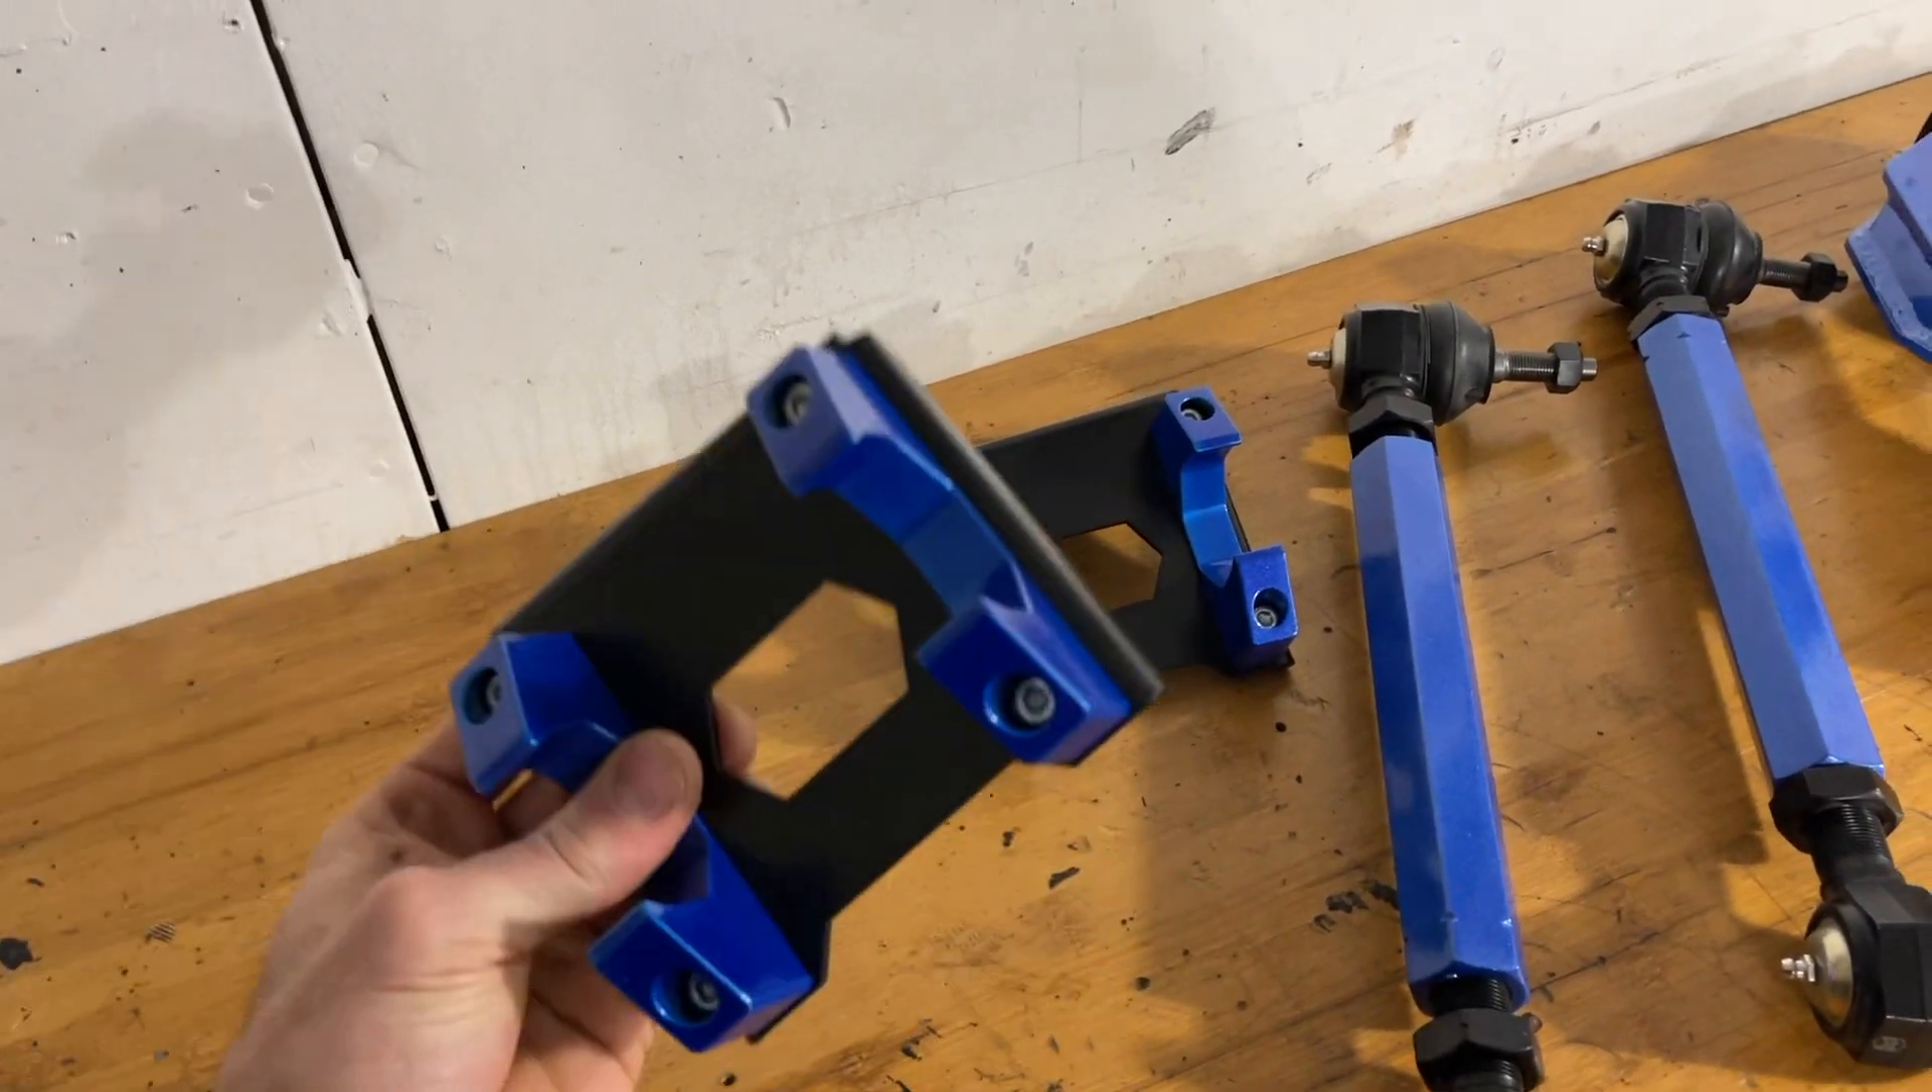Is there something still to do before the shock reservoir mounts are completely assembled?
No.